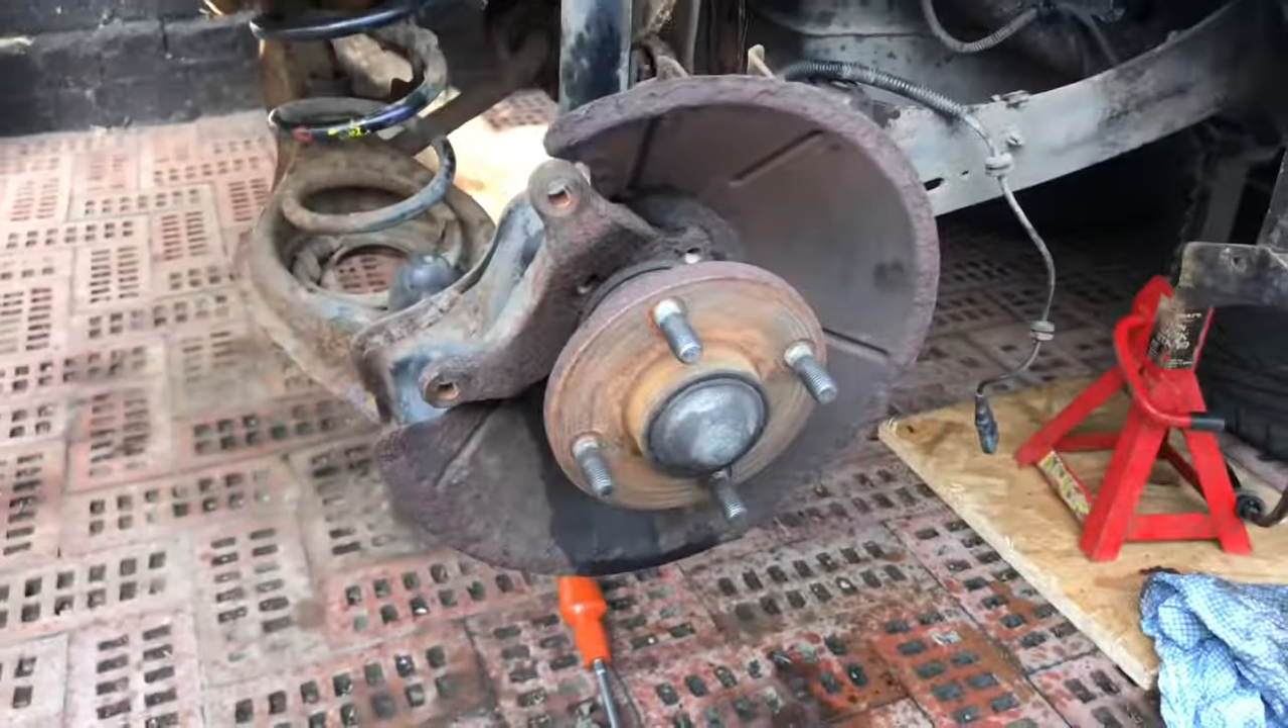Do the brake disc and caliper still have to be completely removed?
No.